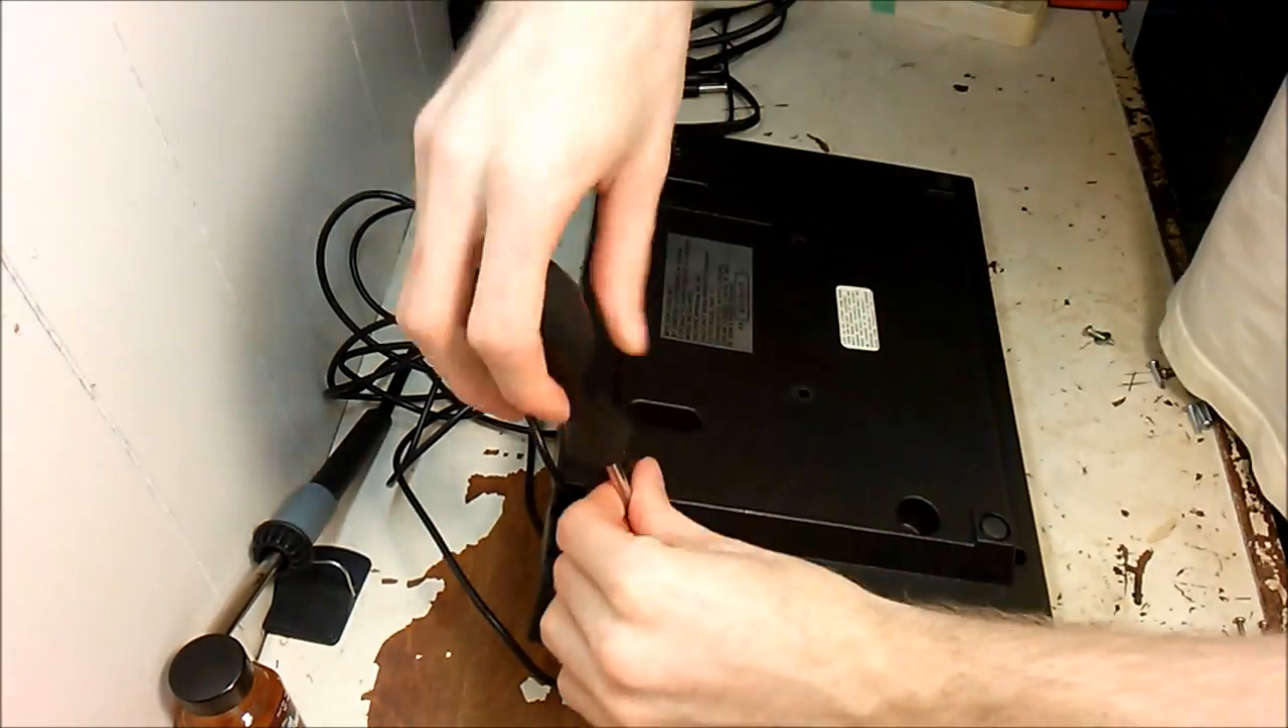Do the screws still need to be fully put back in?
Yes.